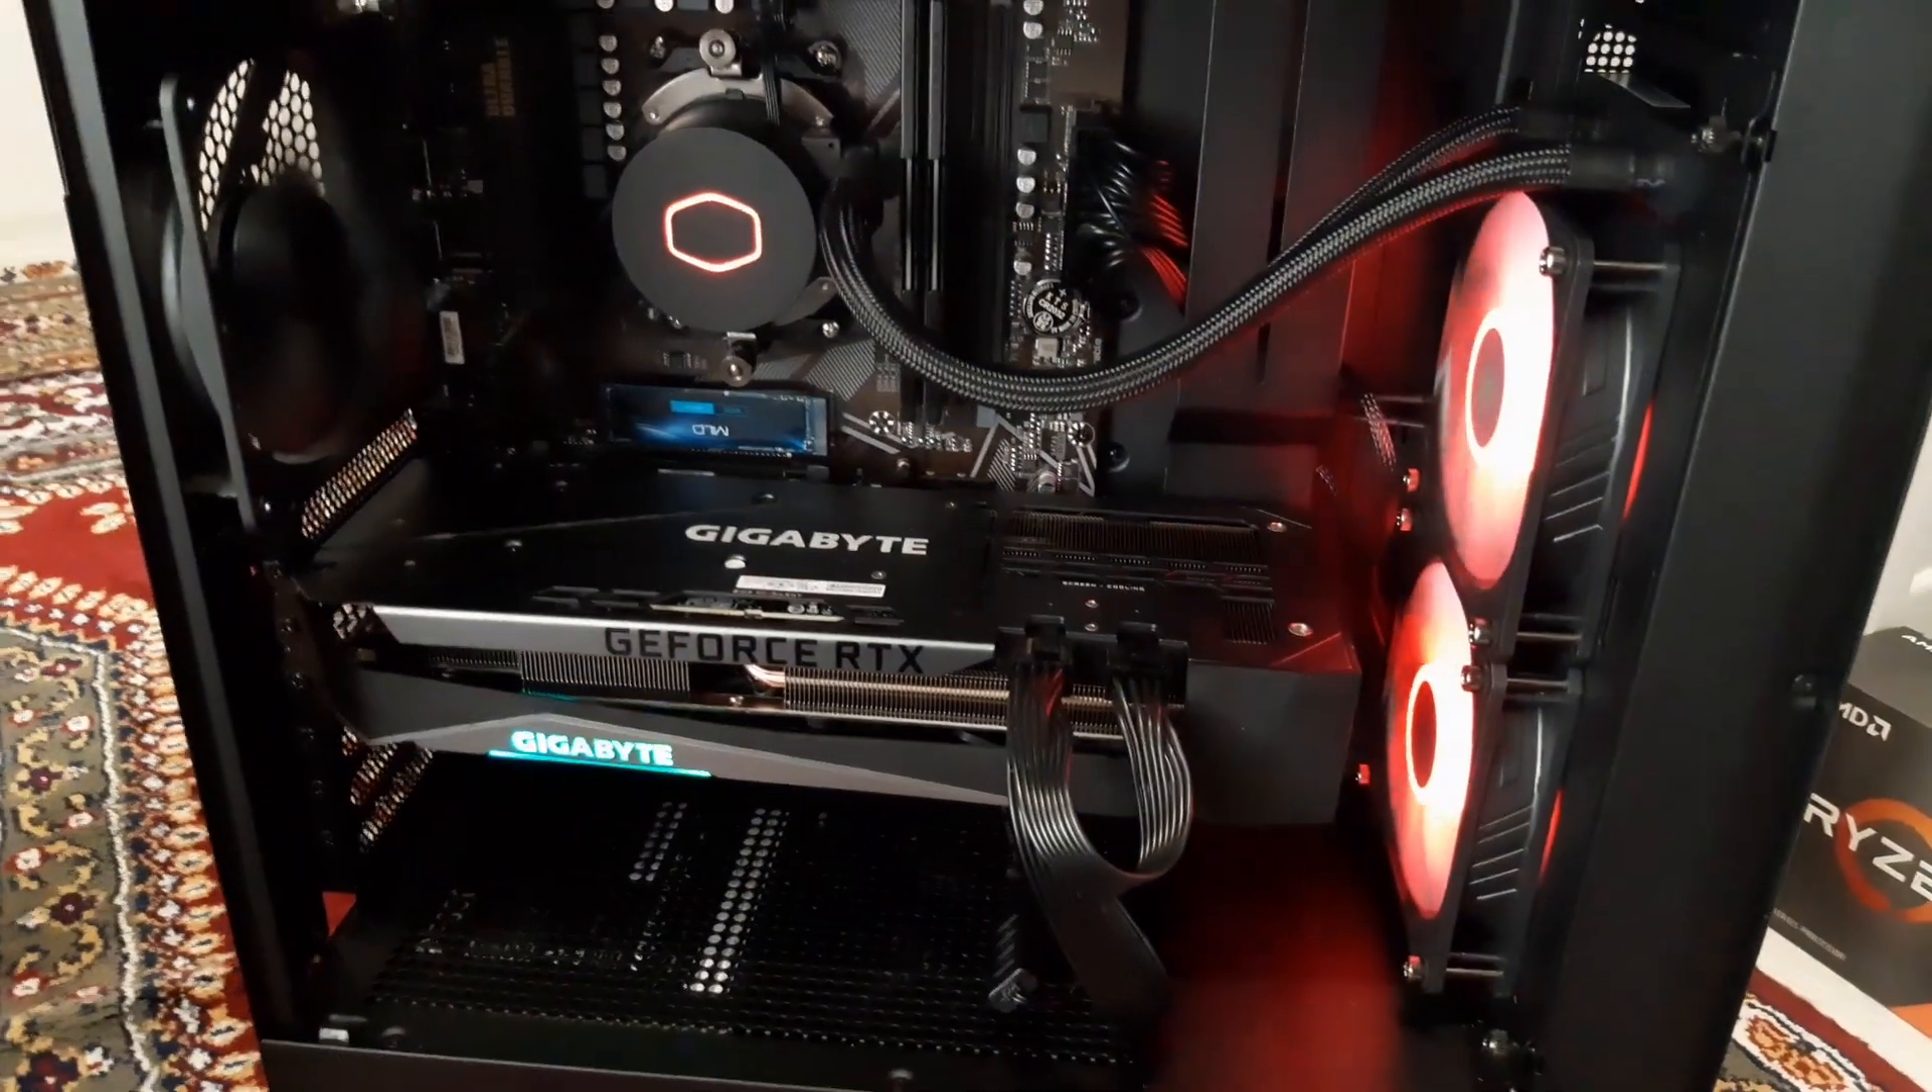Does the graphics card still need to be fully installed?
No.